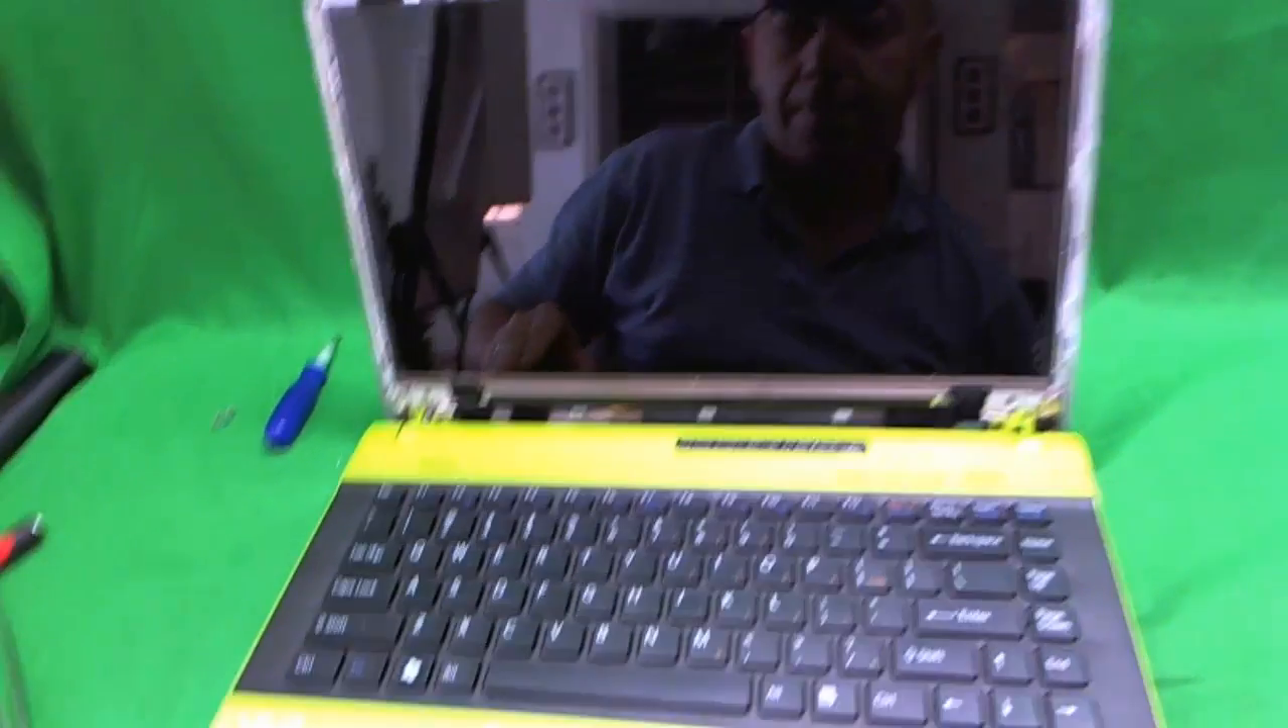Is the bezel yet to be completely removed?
No.